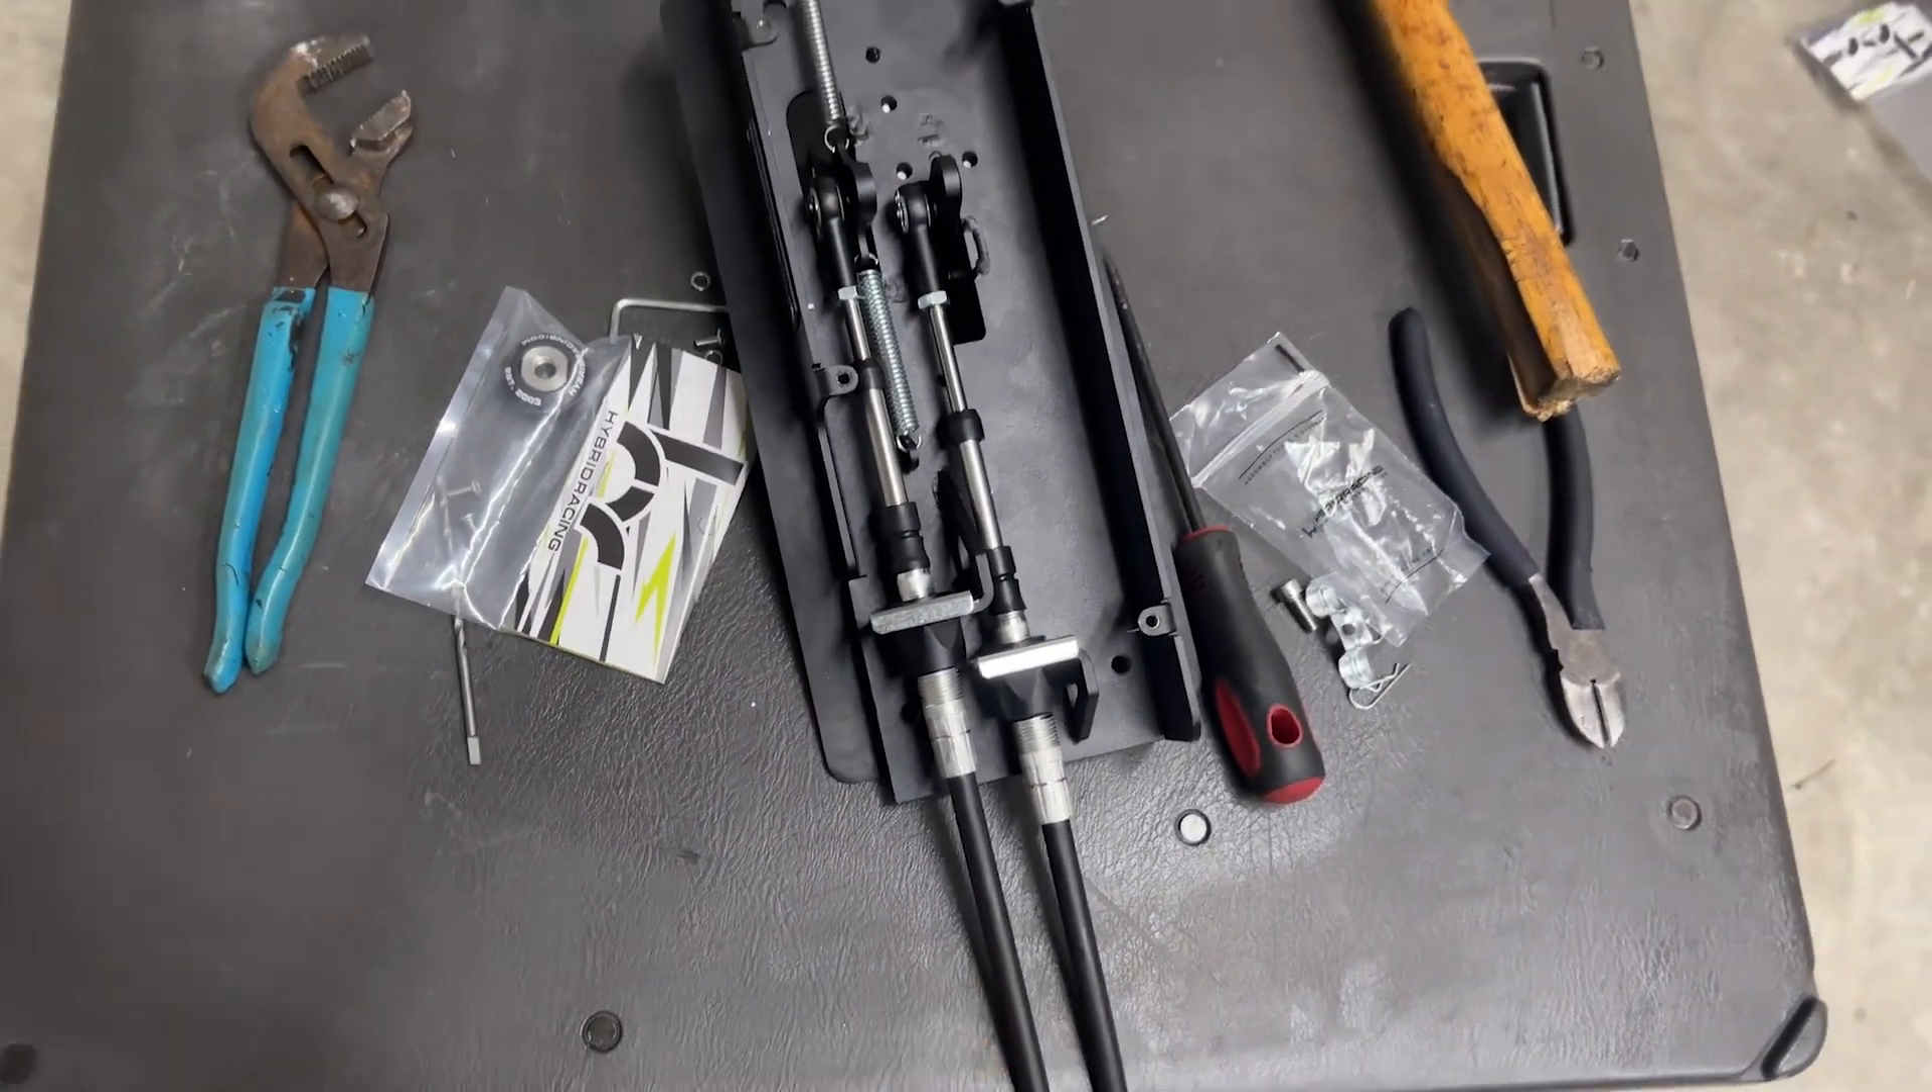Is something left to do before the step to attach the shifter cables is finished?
No.